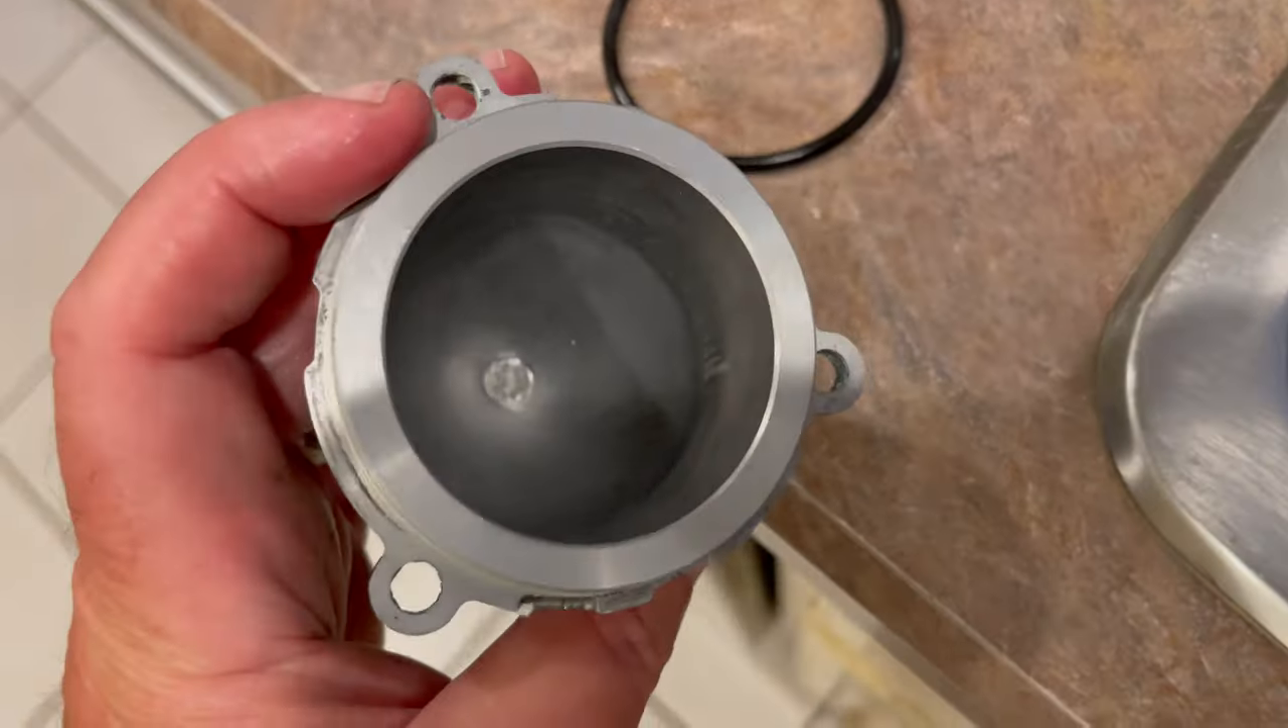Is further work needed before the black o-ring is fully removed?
No.